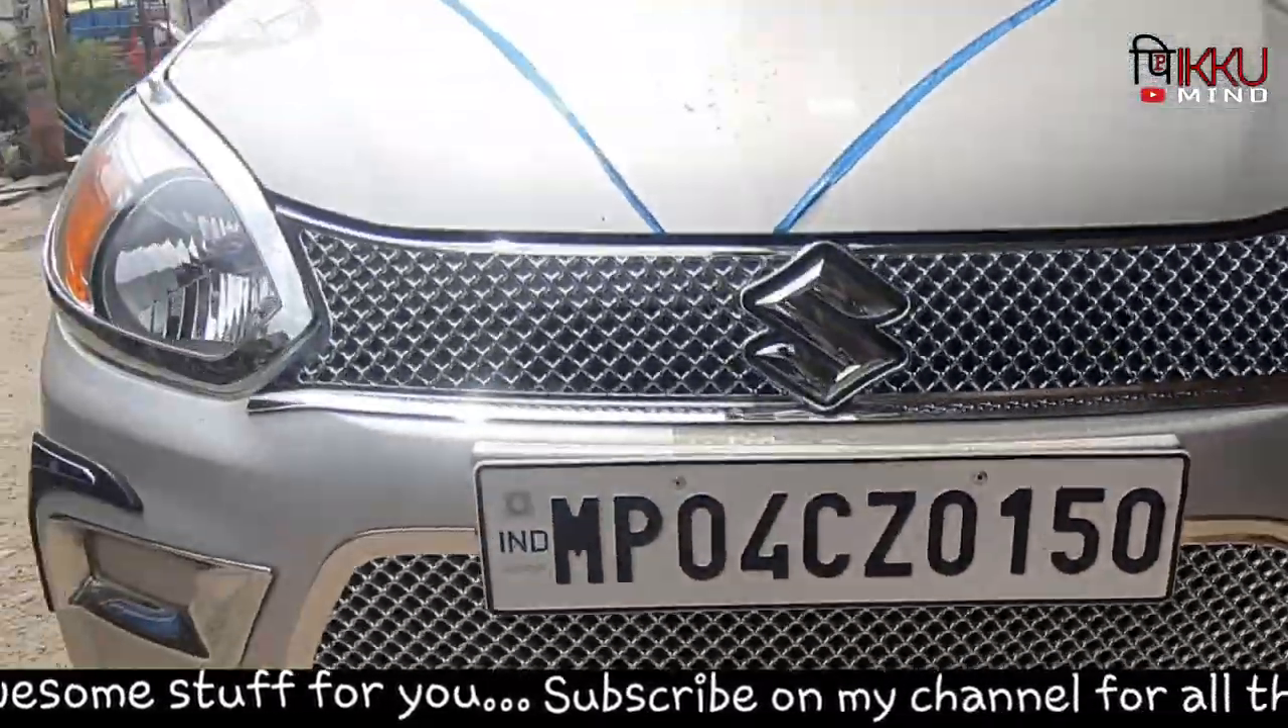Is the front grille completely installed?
Yes.